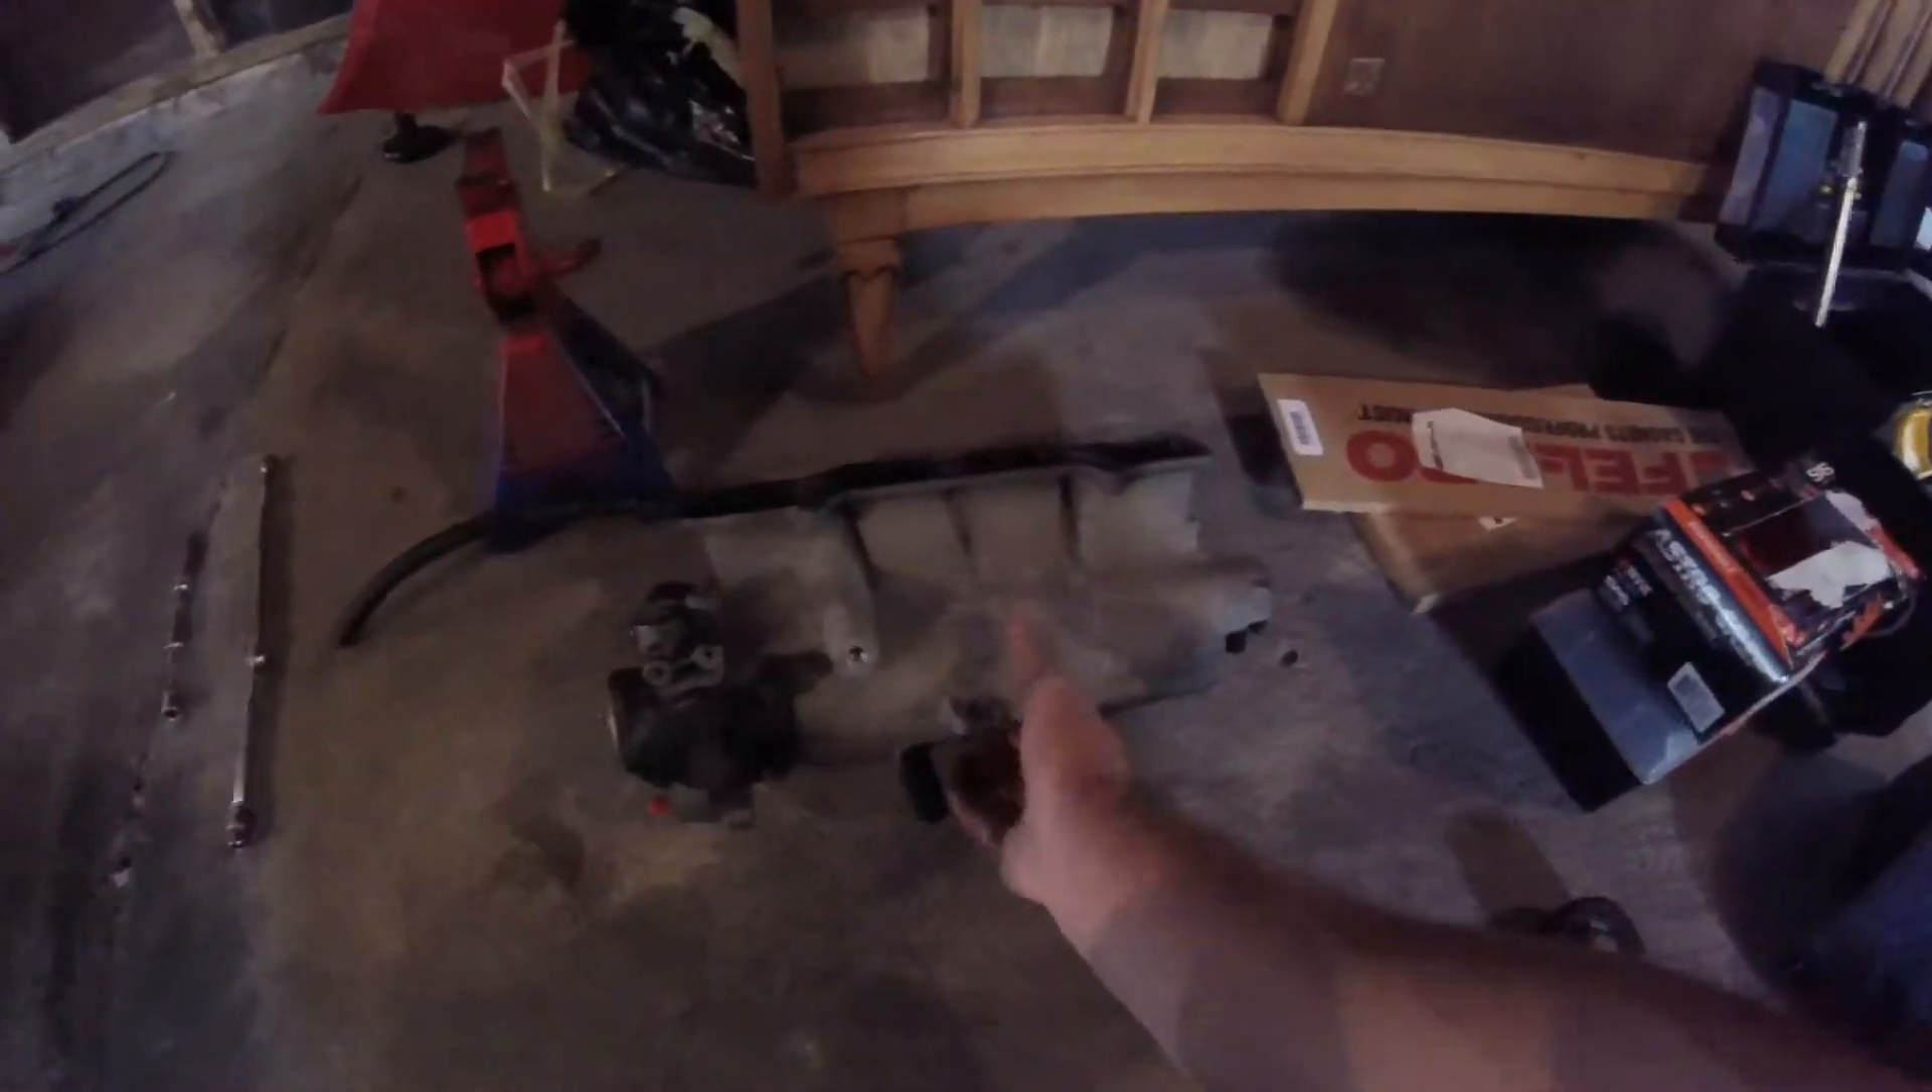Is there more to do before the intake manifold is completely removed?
No.